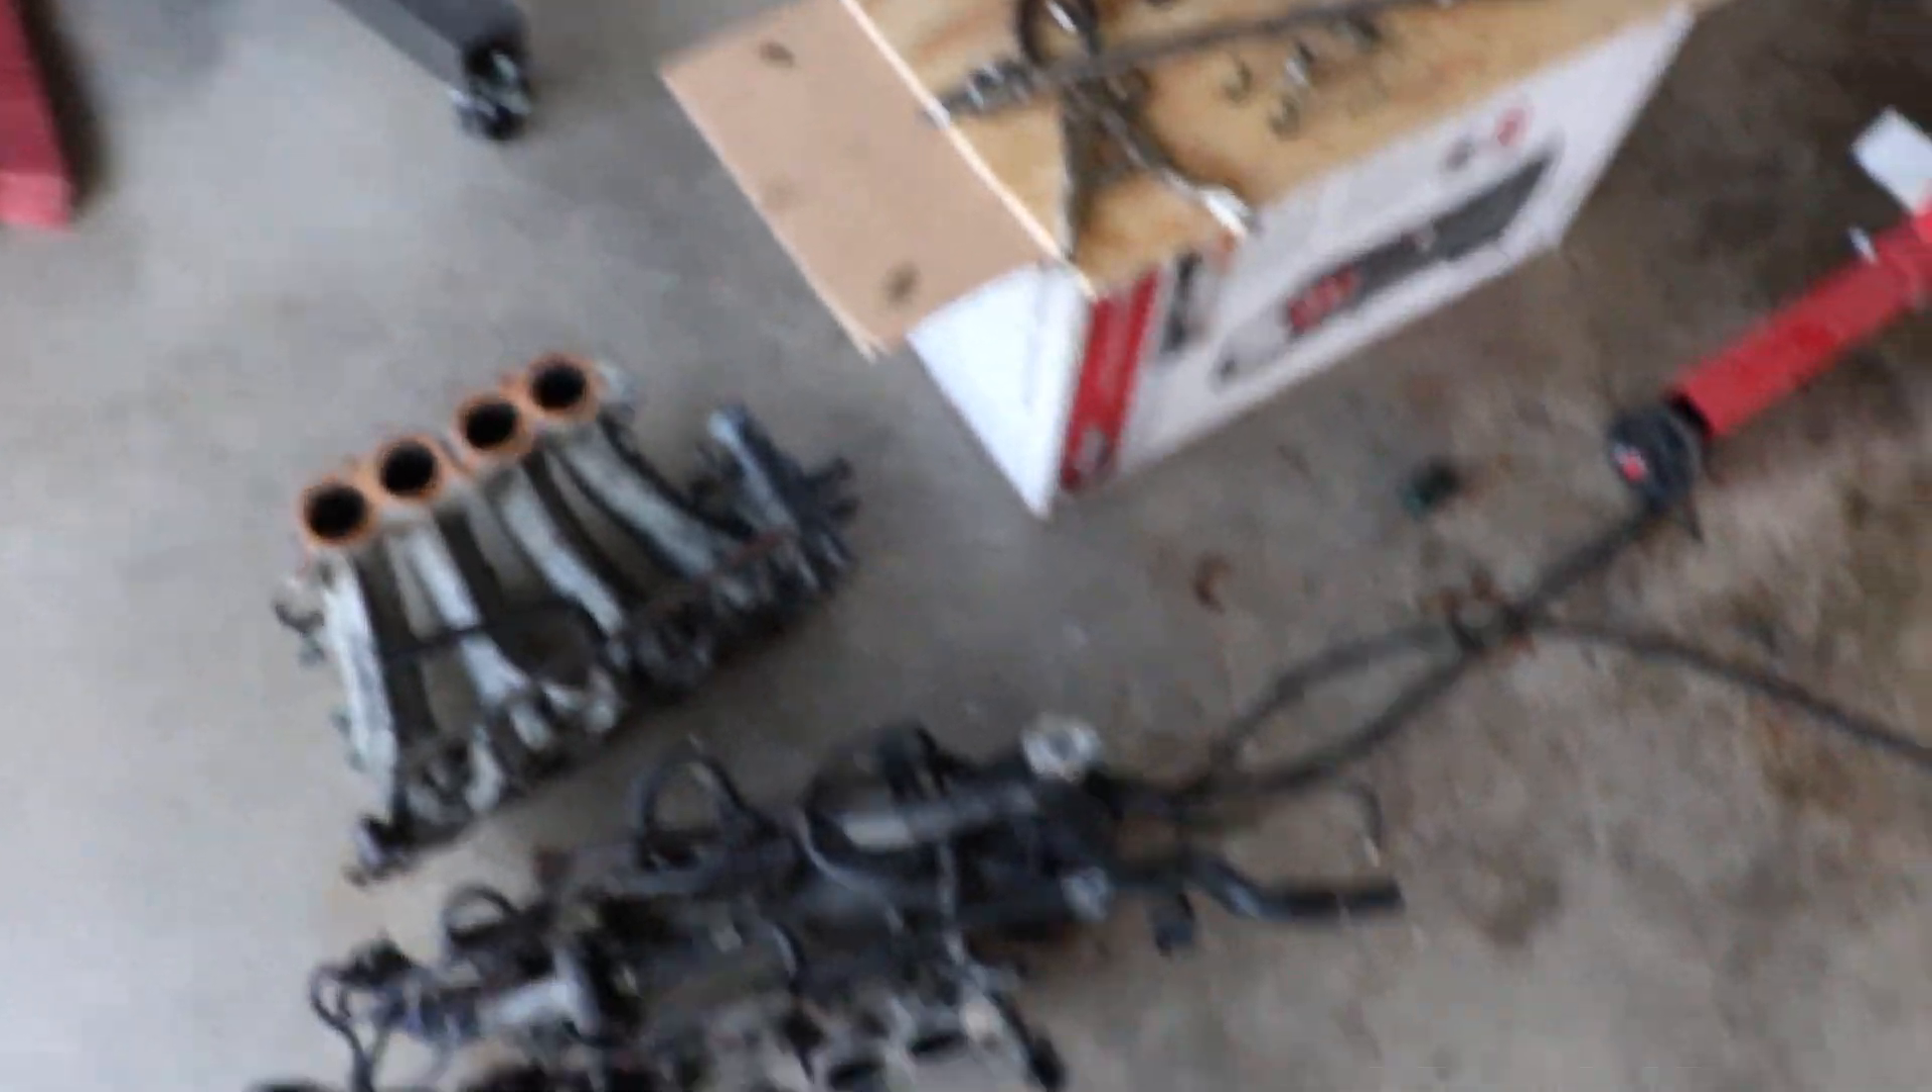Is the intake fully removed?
Yes.